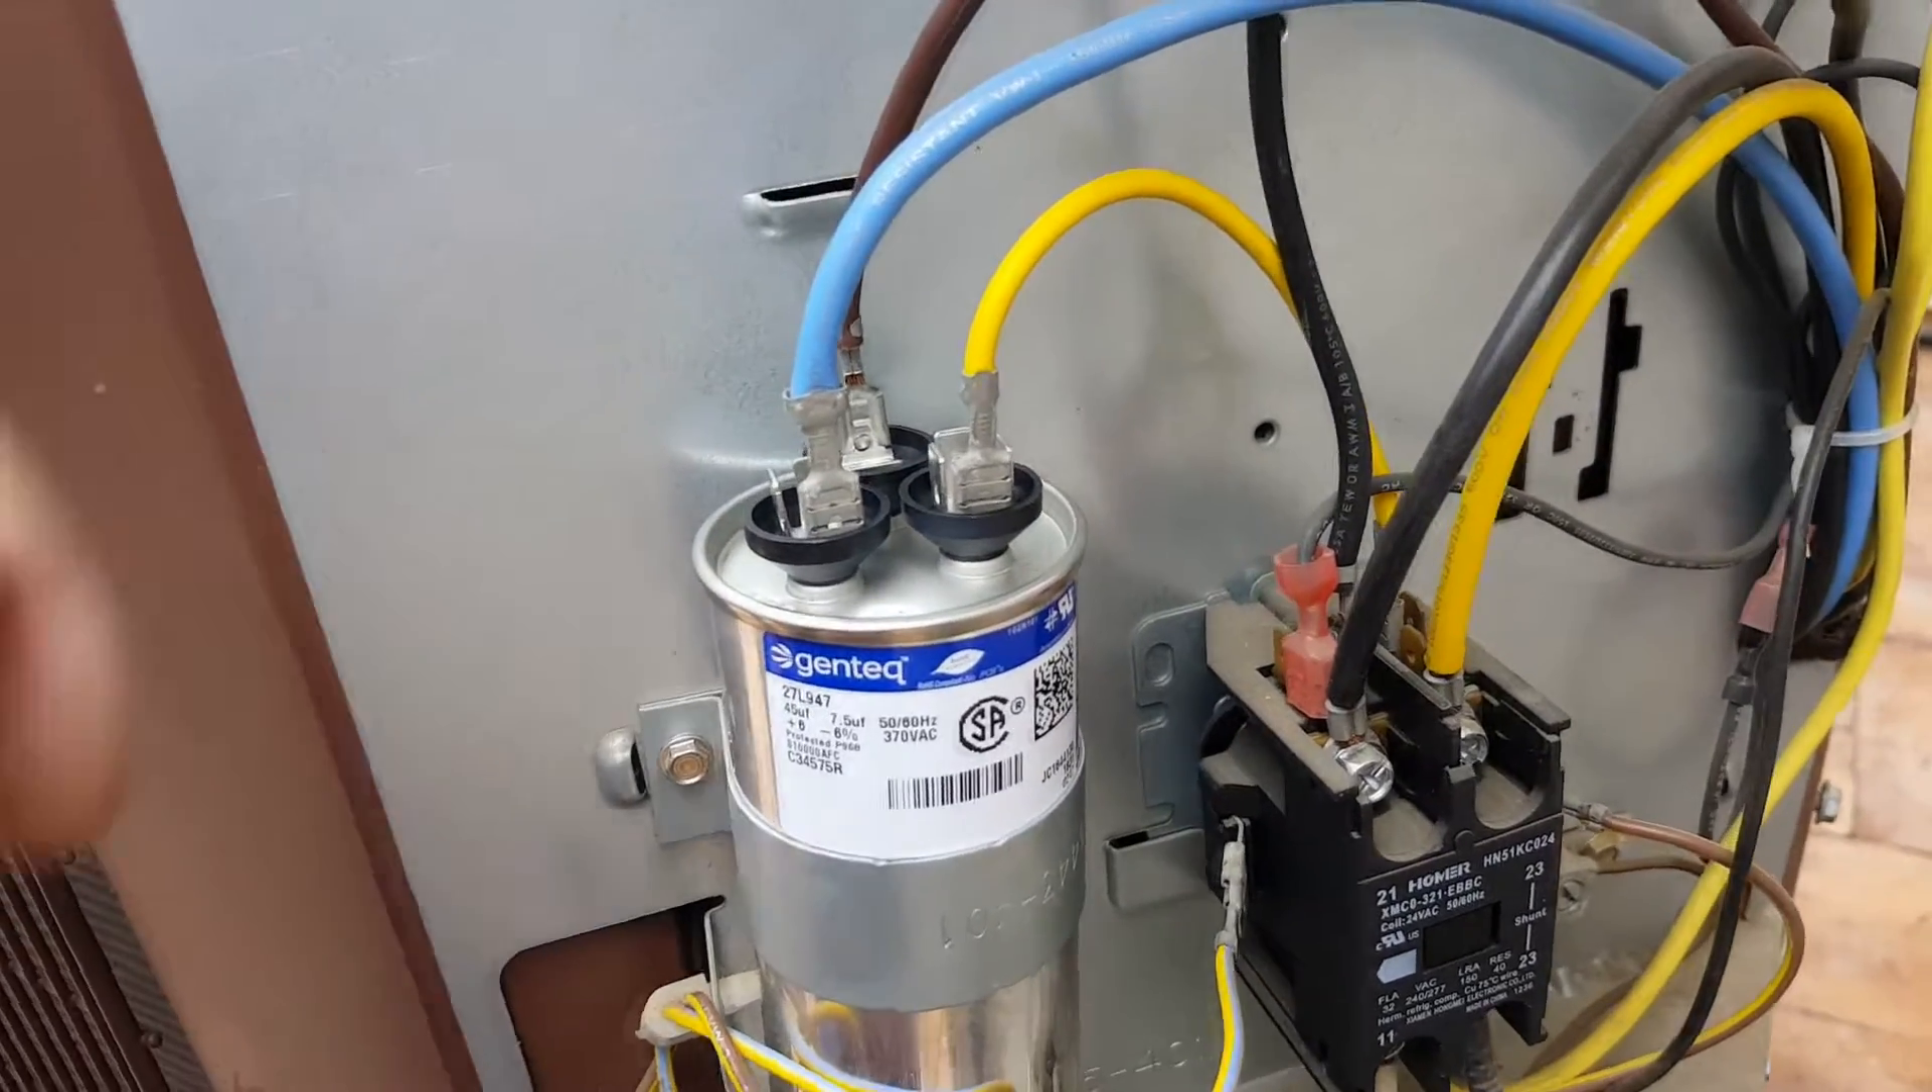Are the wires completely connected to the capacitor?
Yes.